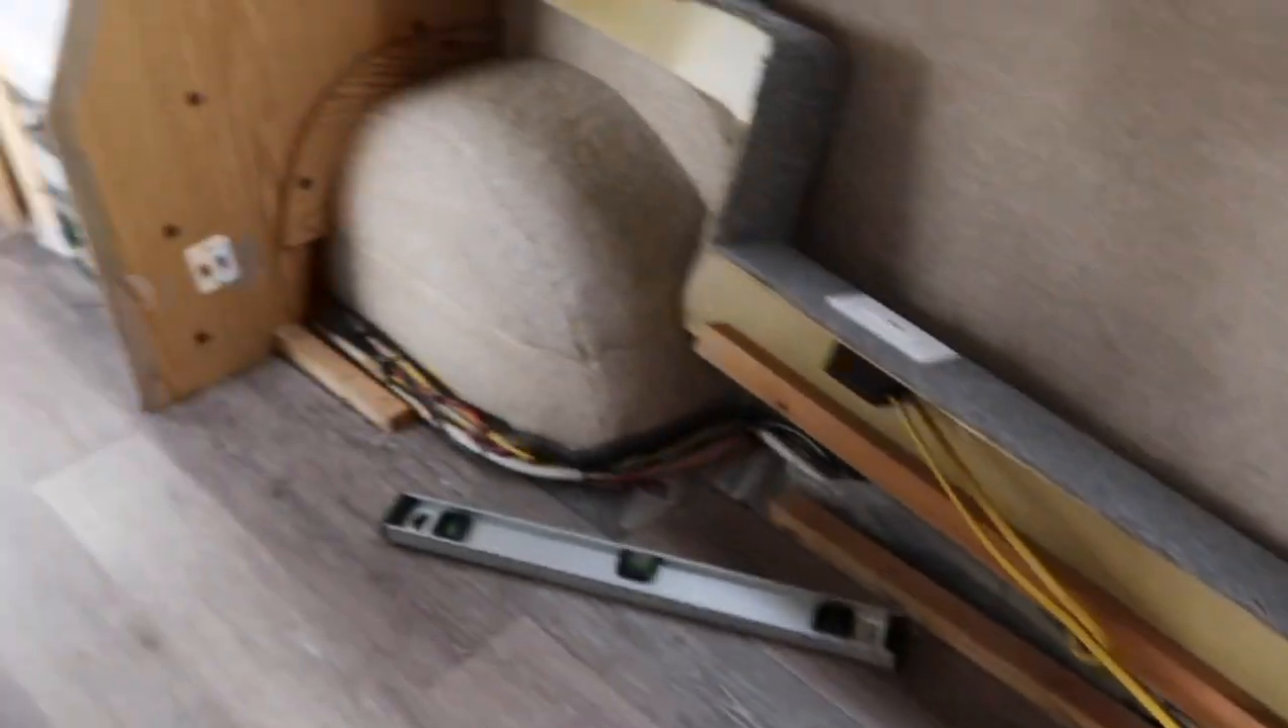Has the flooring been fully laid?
Yes.